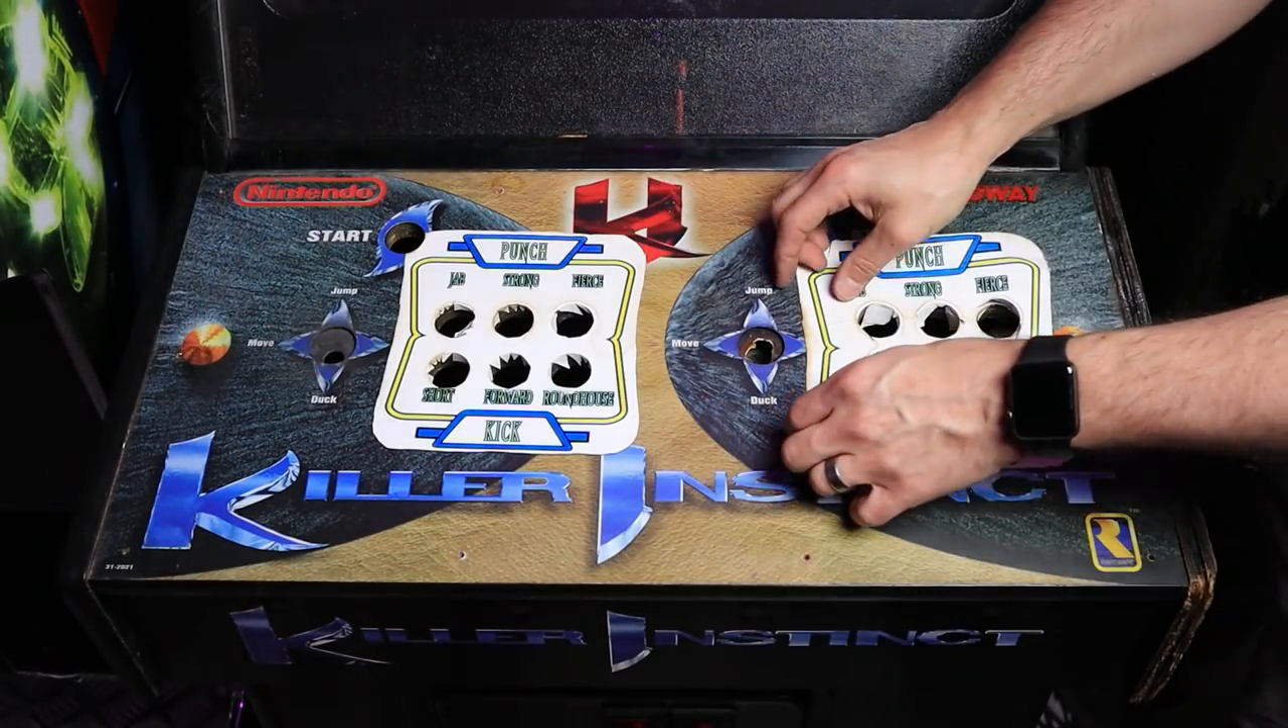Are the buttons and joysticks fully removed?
Yes.